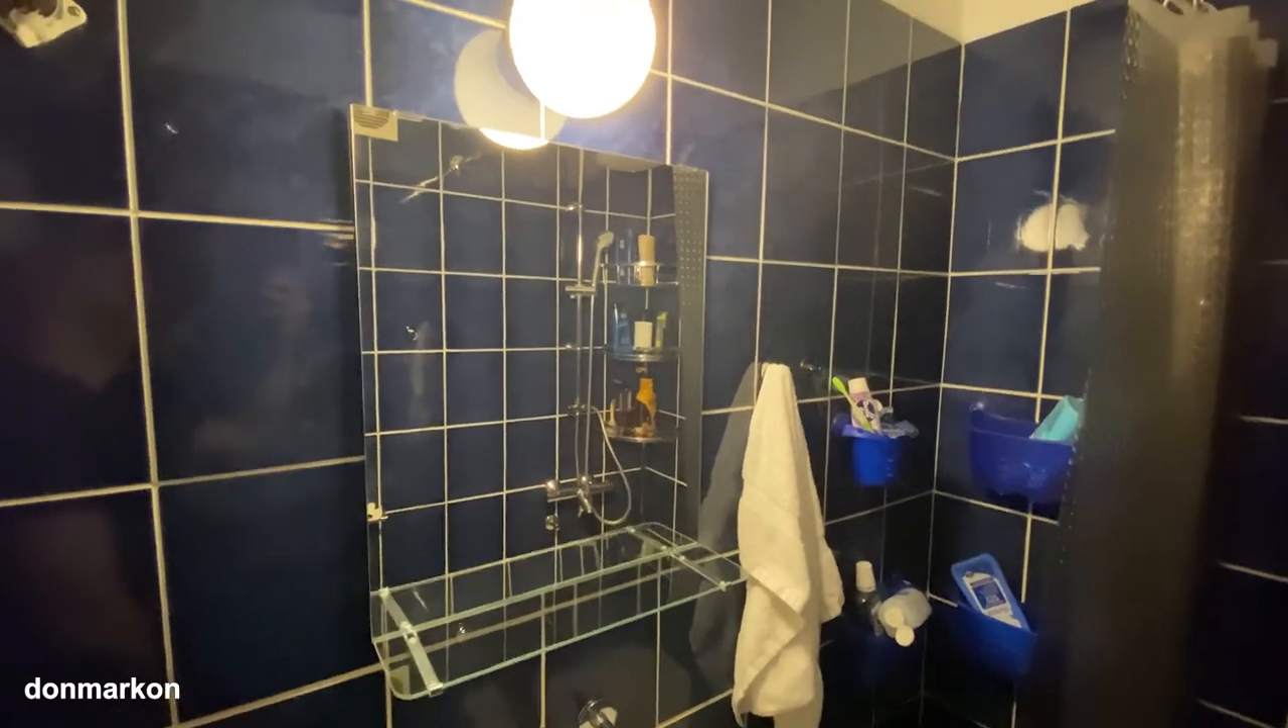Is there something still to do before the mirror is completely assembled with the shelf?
No.